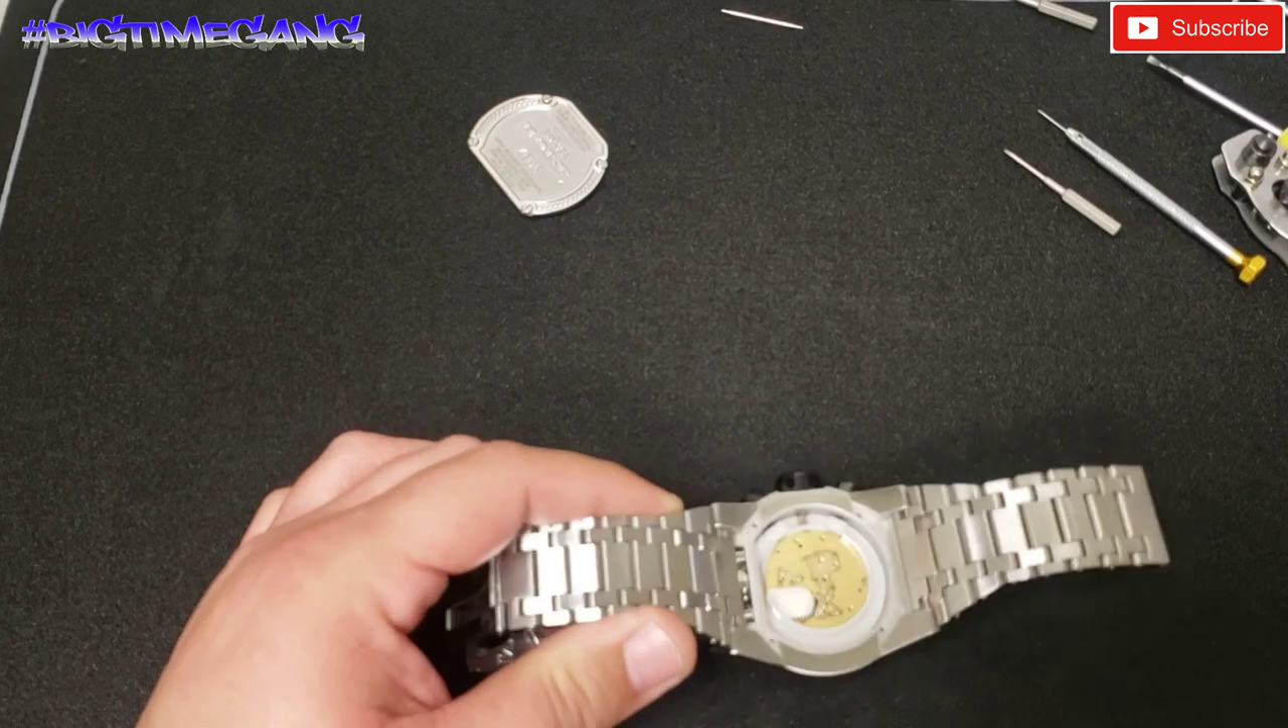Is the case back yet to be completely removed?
No.